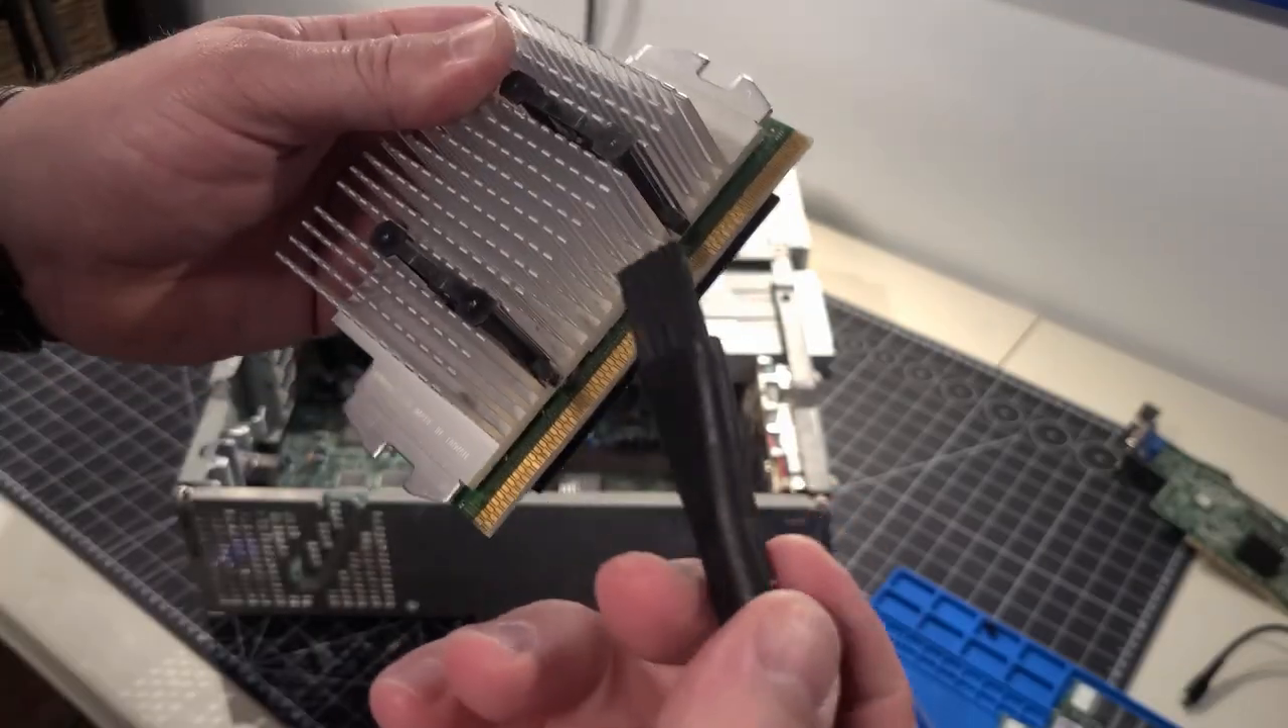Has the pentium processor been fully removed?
Yes.